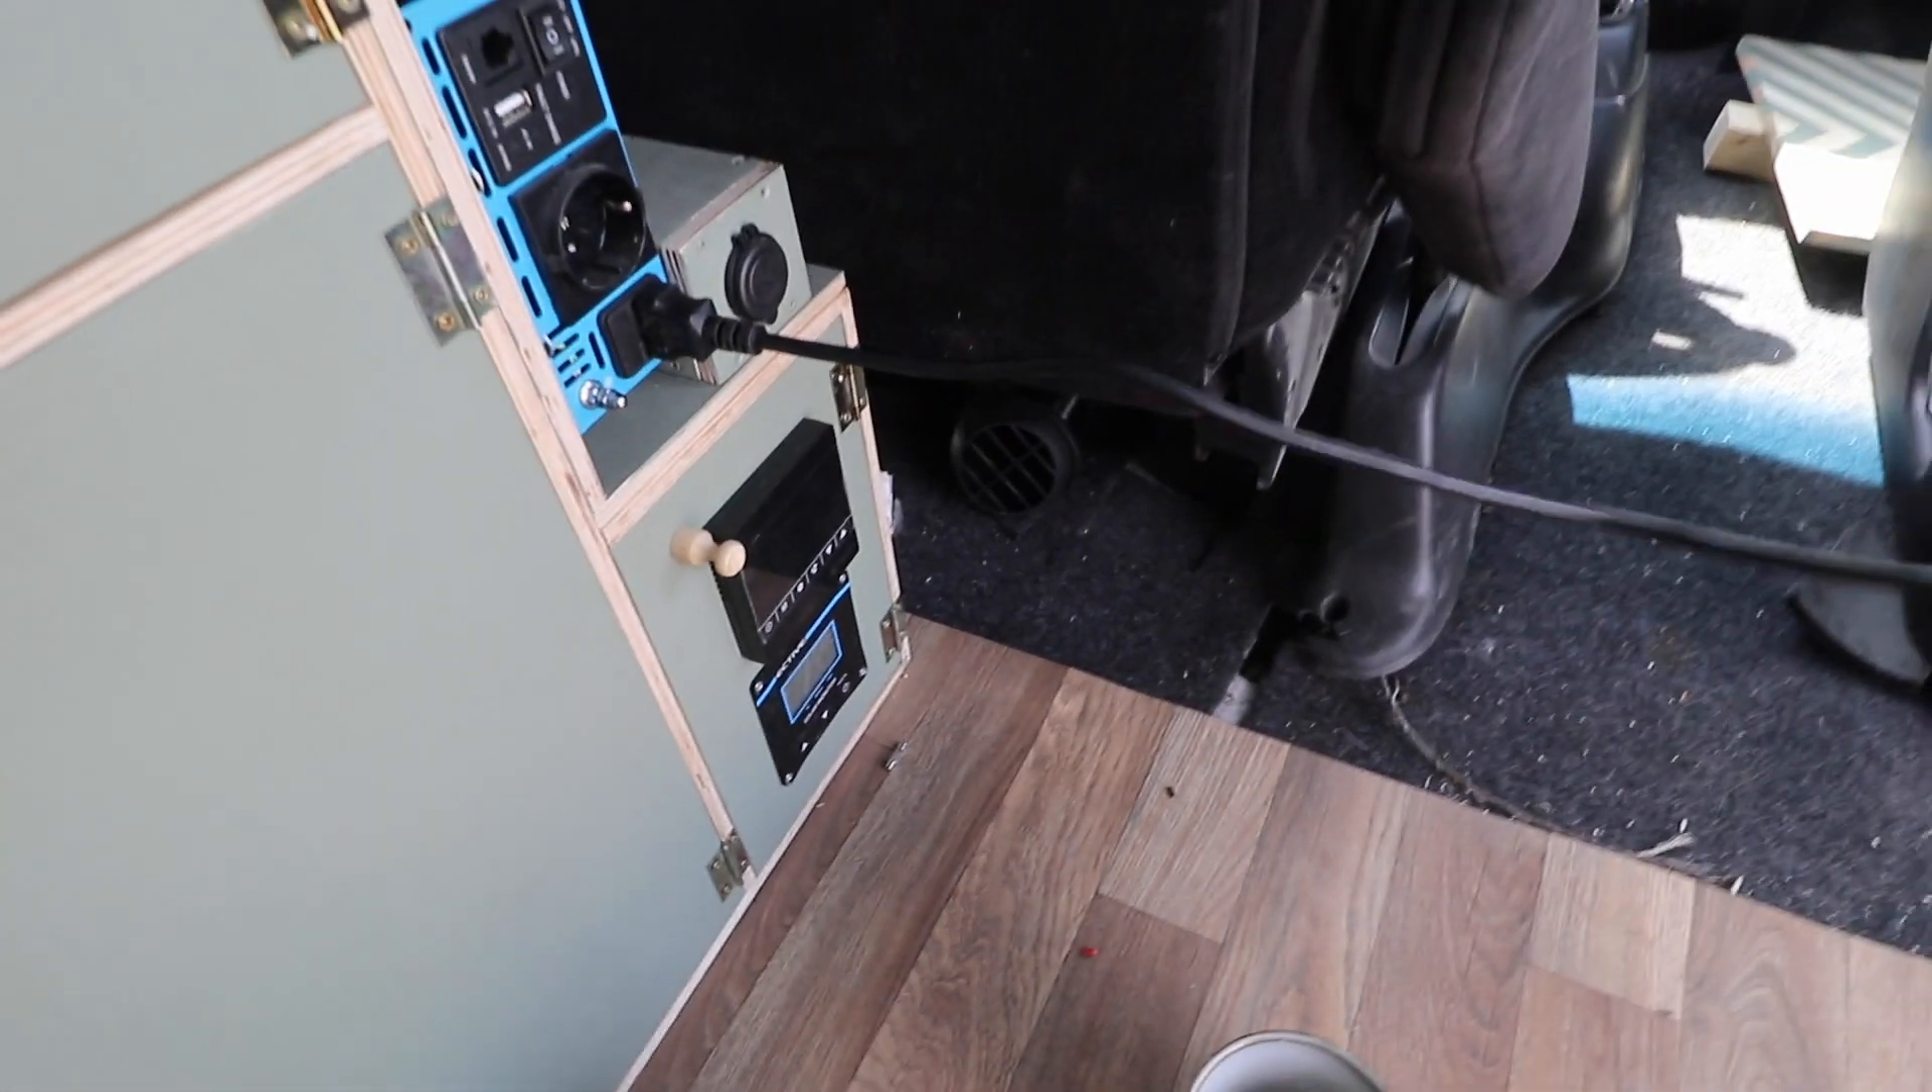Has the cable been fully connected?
Yes.